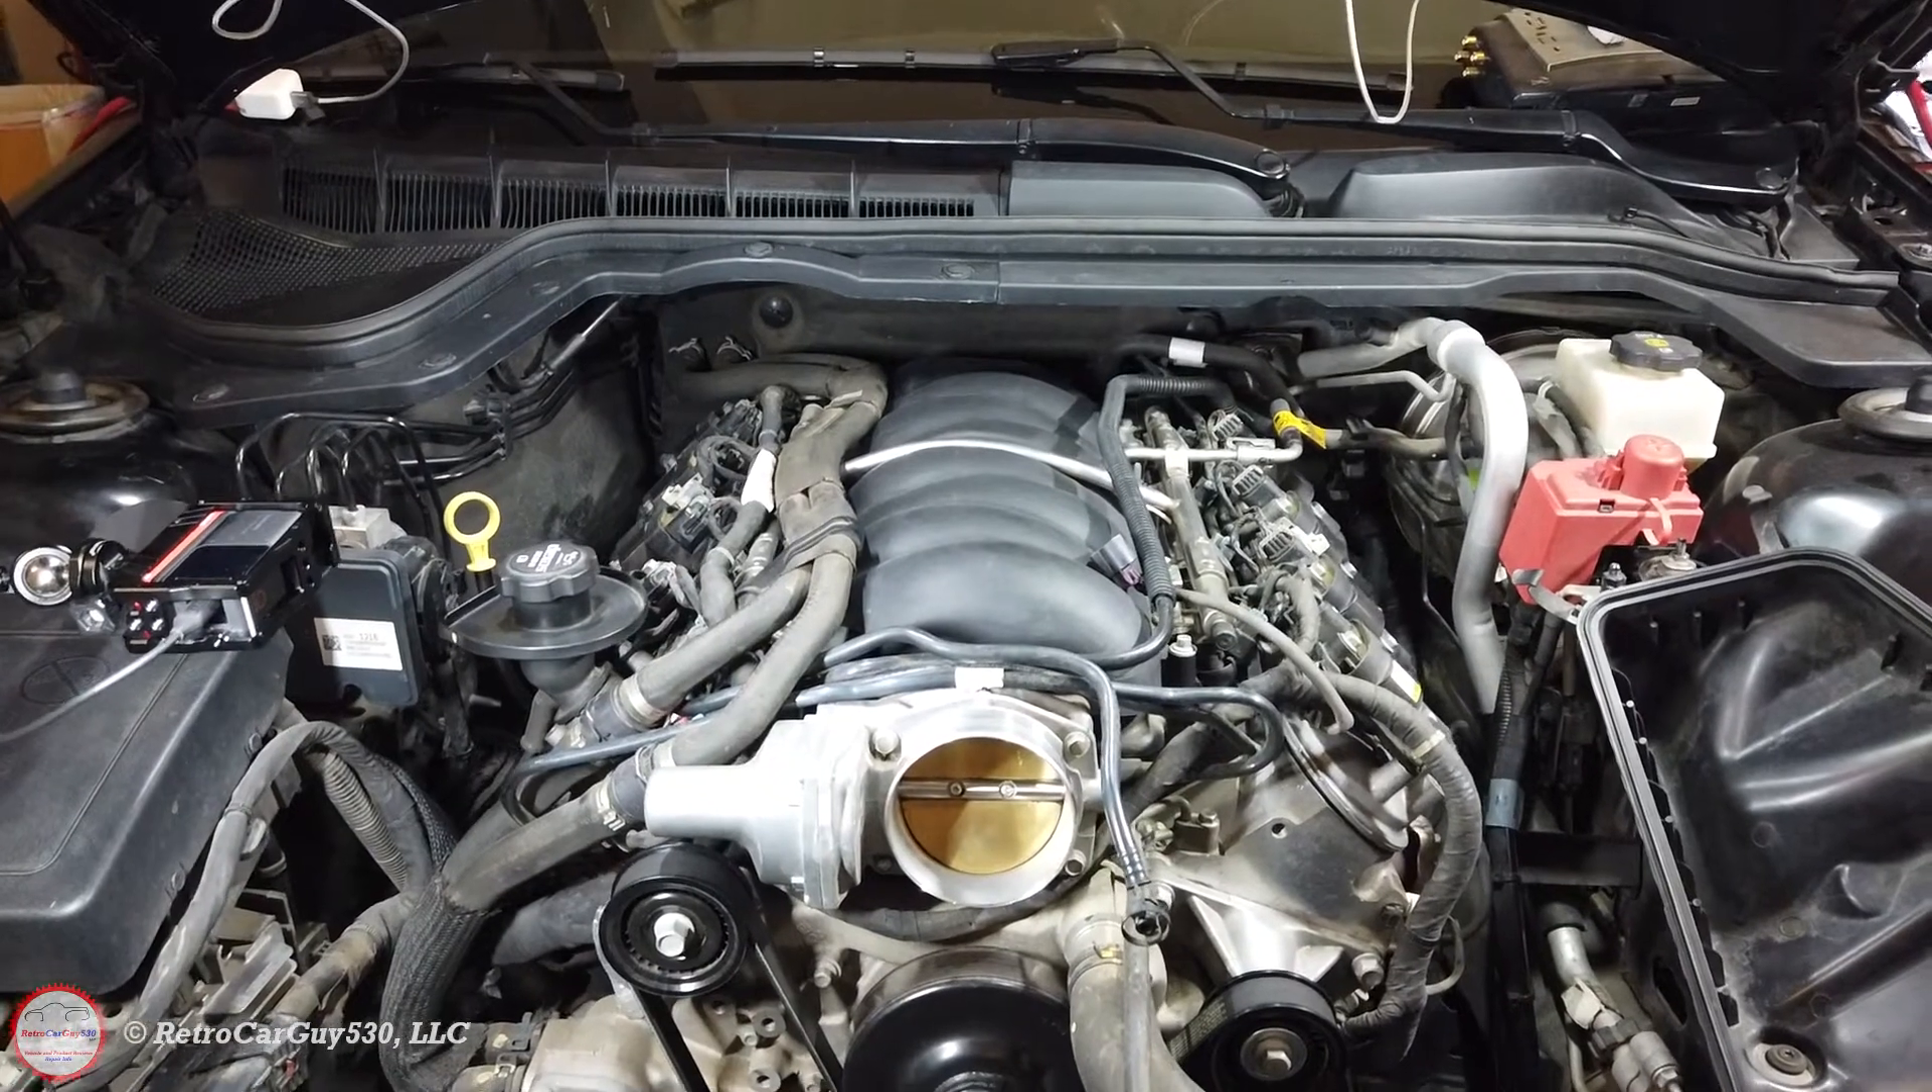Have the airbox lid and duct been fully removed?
Yes.